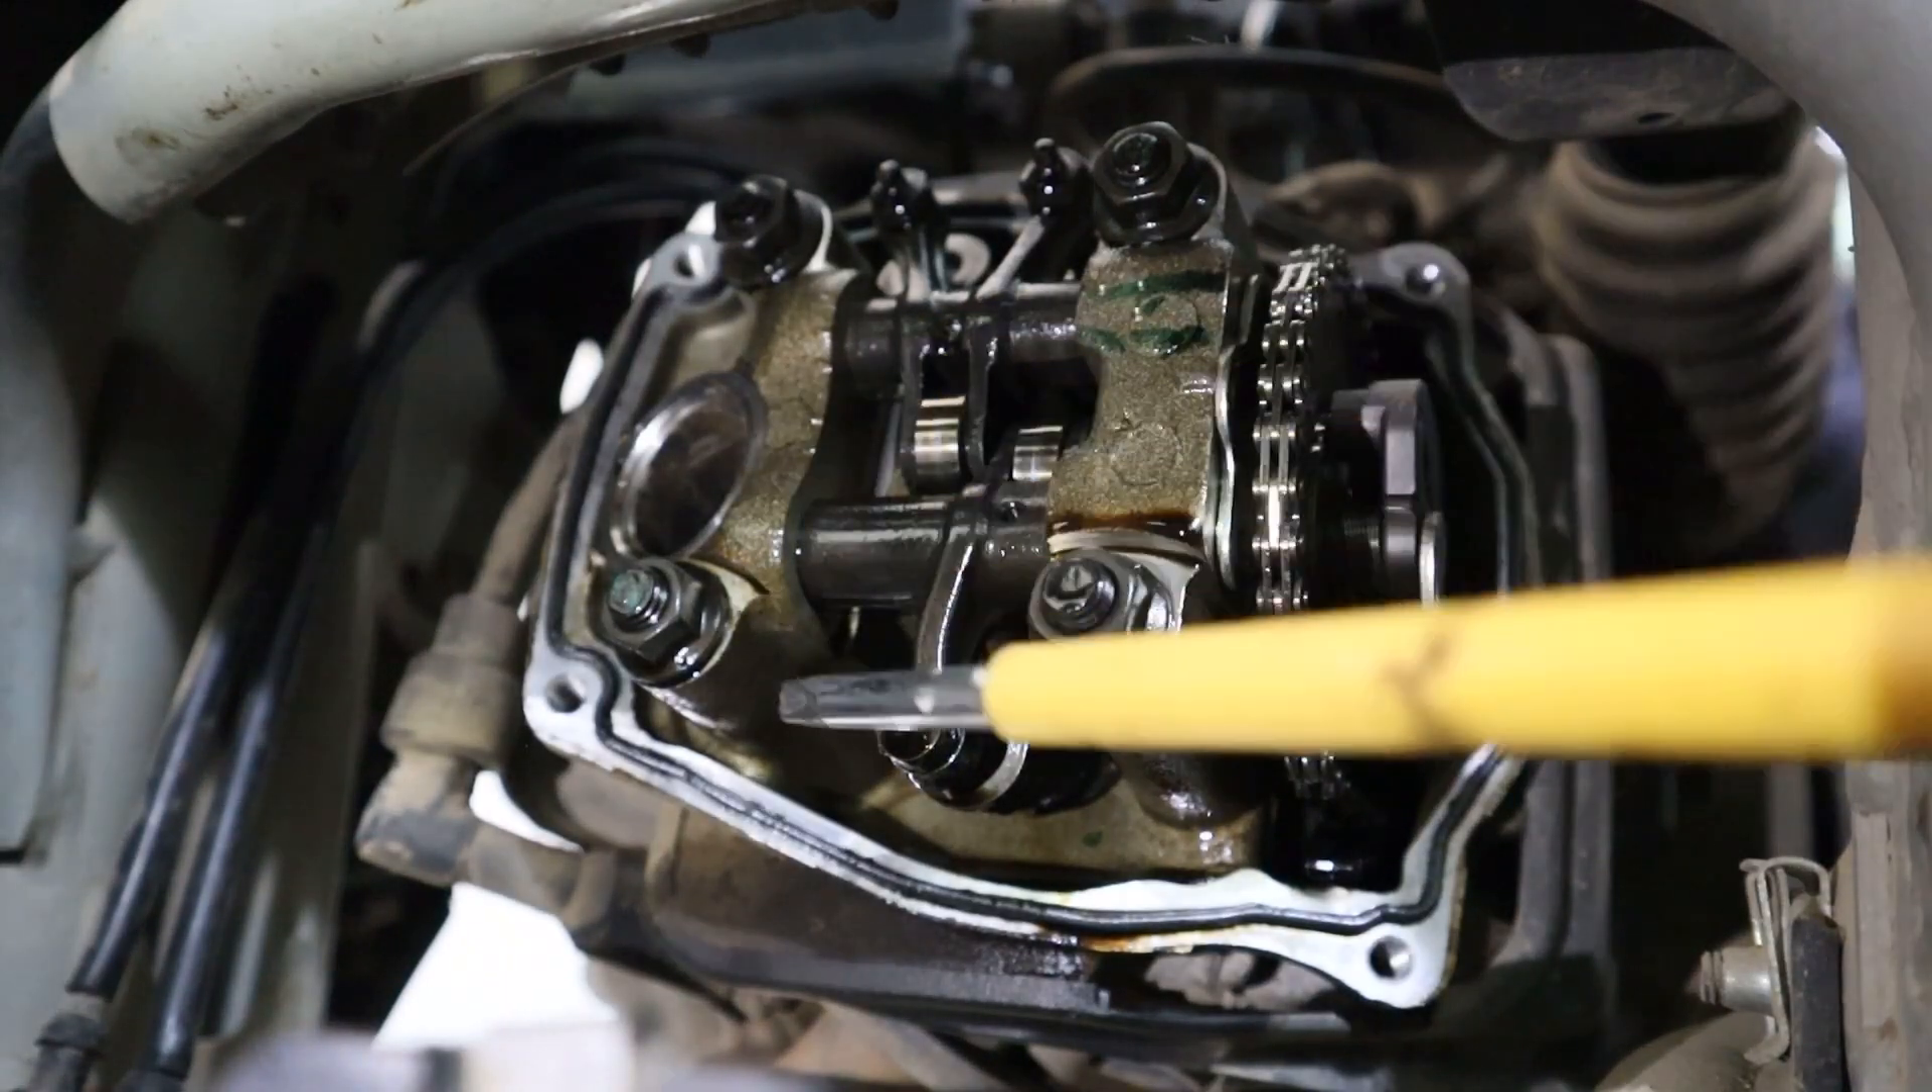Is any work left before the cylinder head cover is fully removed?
No.